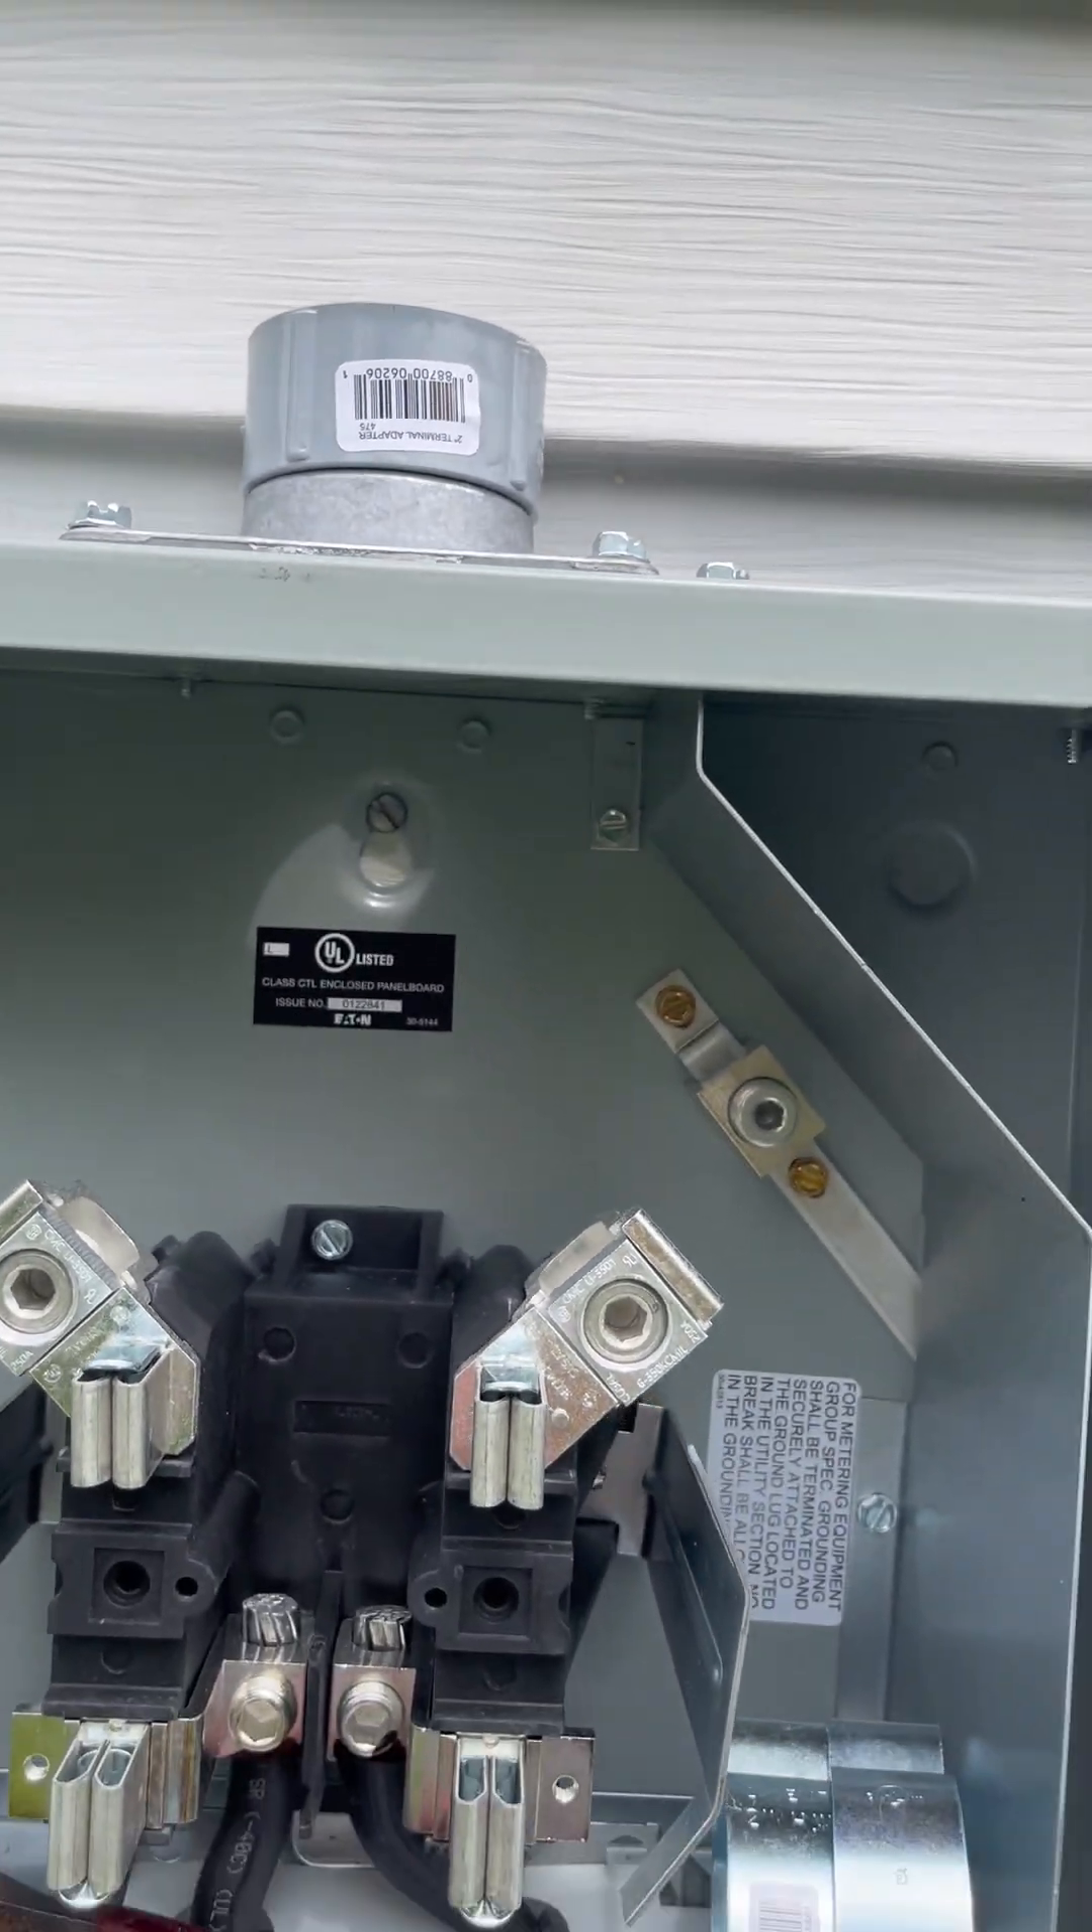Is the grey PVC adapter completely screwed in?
Yes.